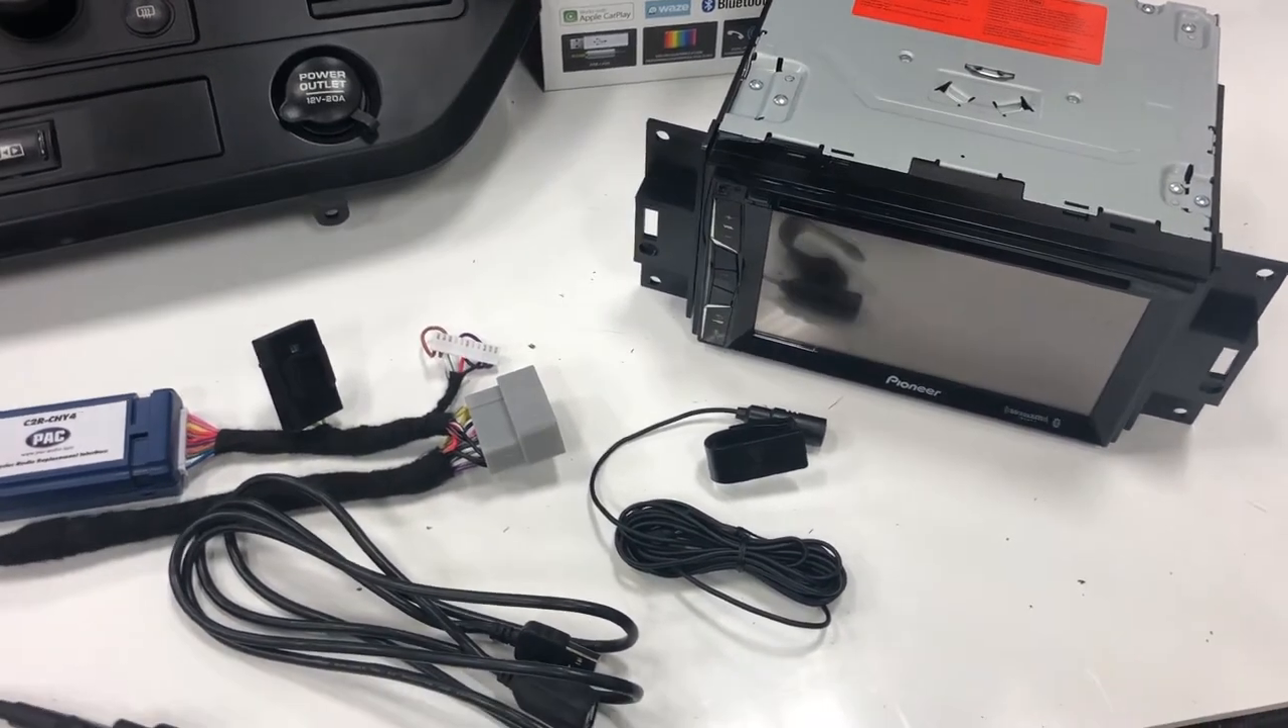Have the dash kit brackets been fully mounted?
Yes.